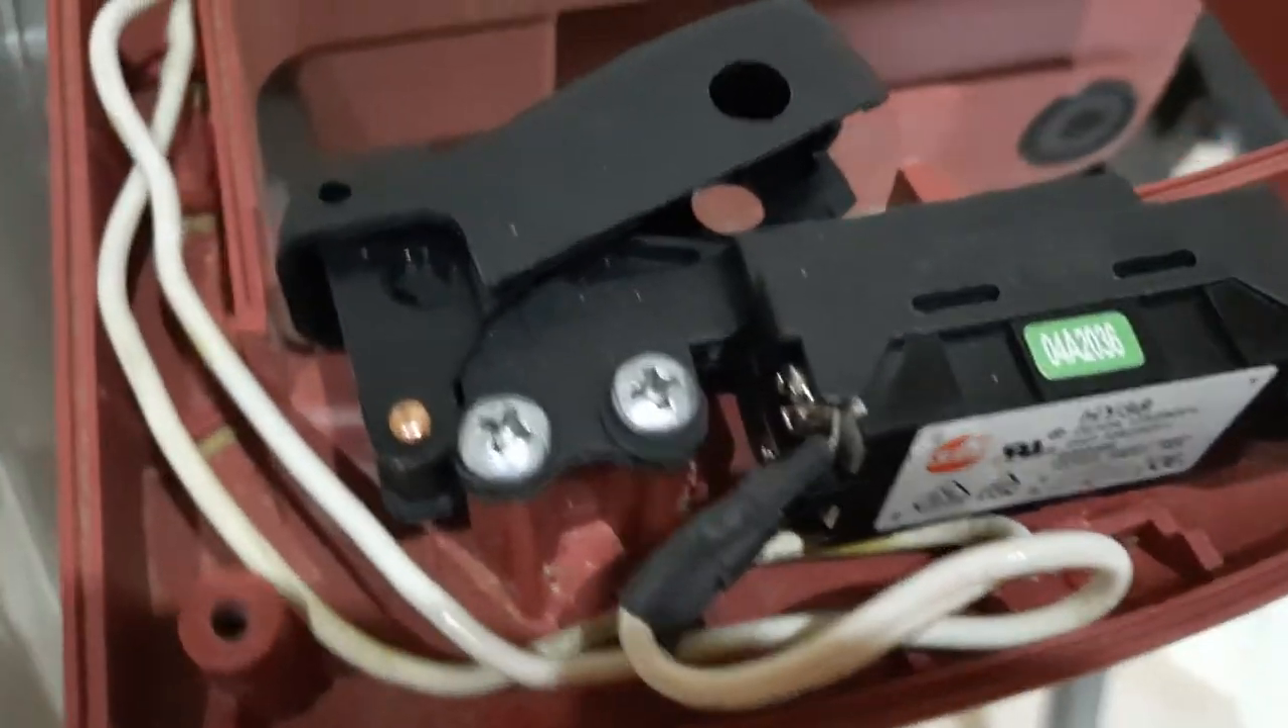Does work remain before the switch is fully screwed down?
No.